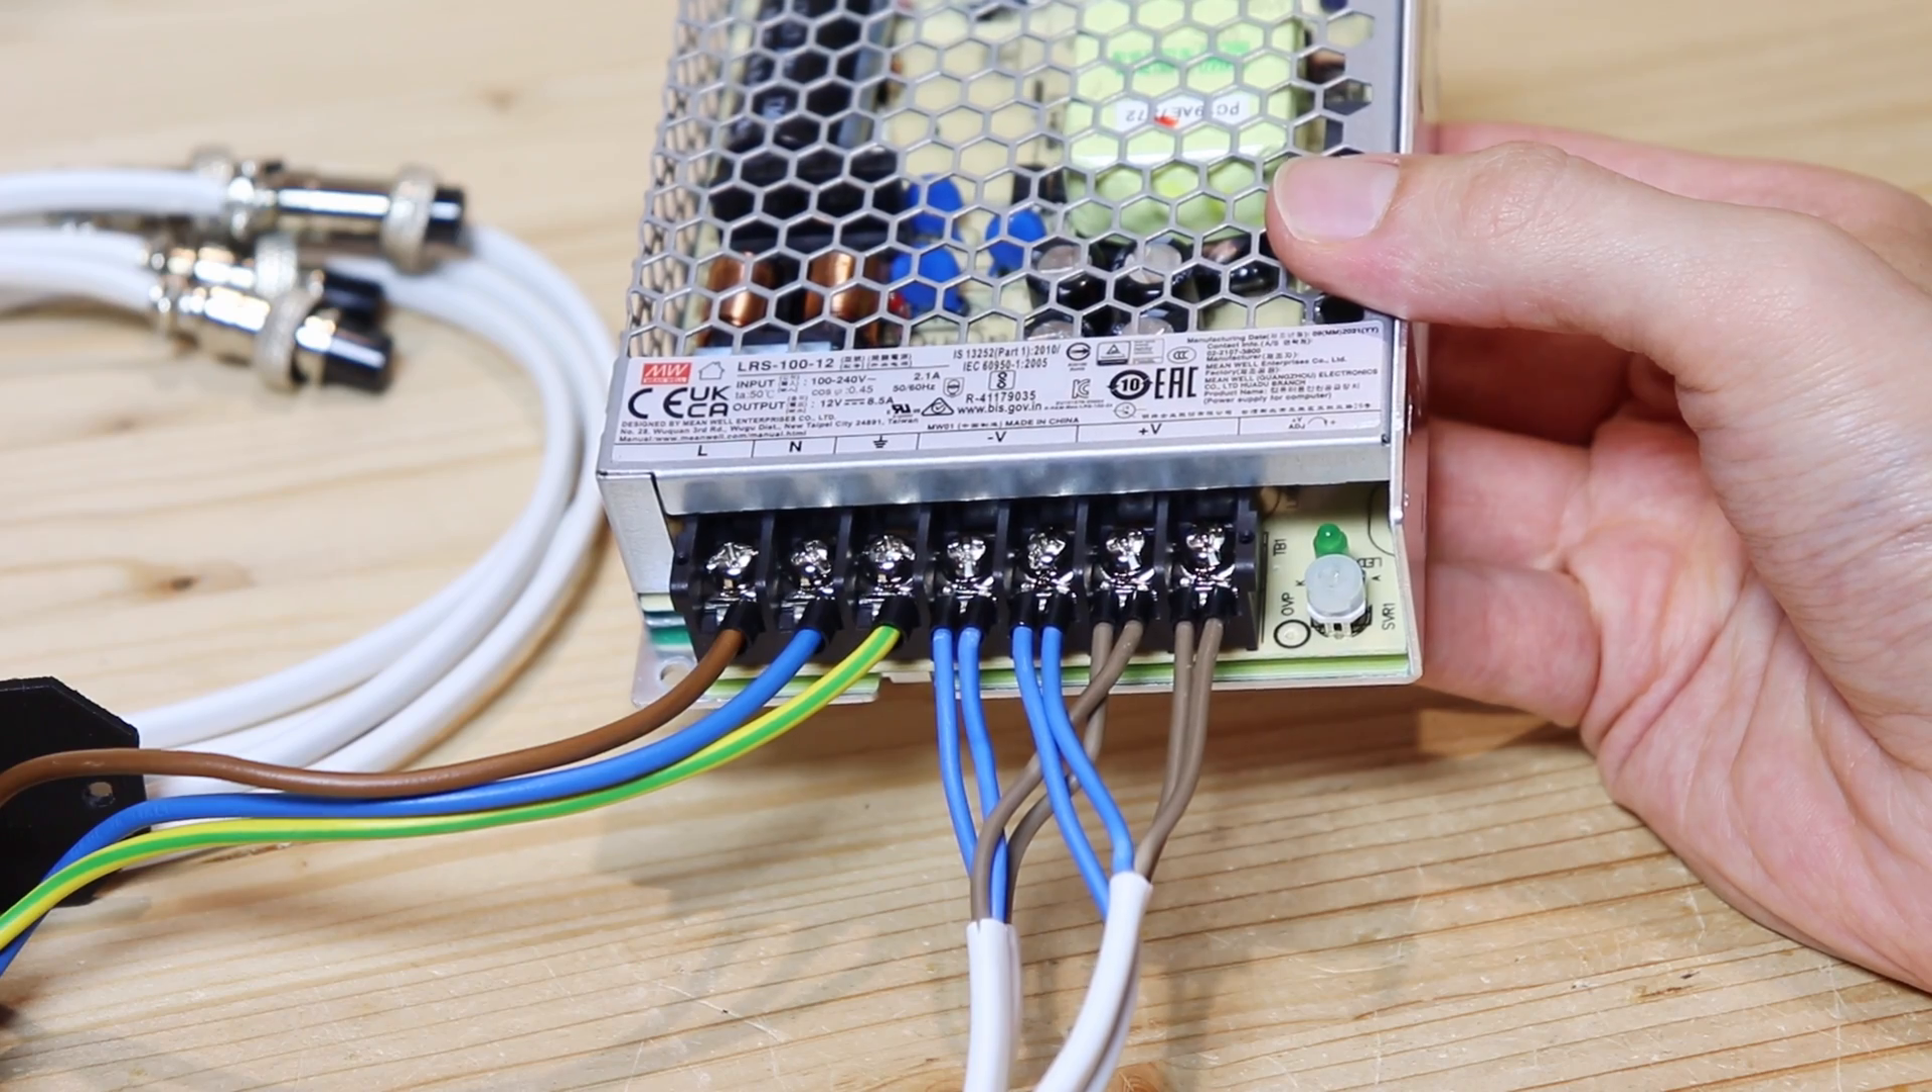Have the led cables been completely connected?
Yes.